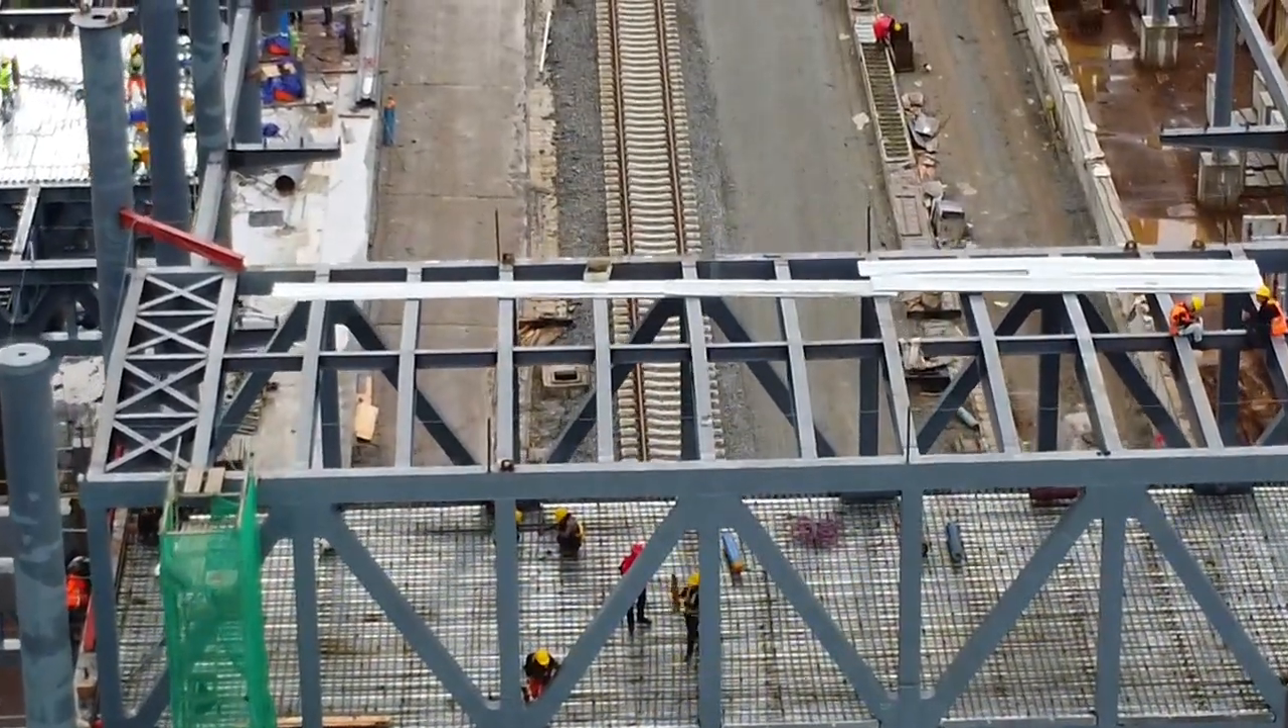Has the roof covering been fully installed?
No.